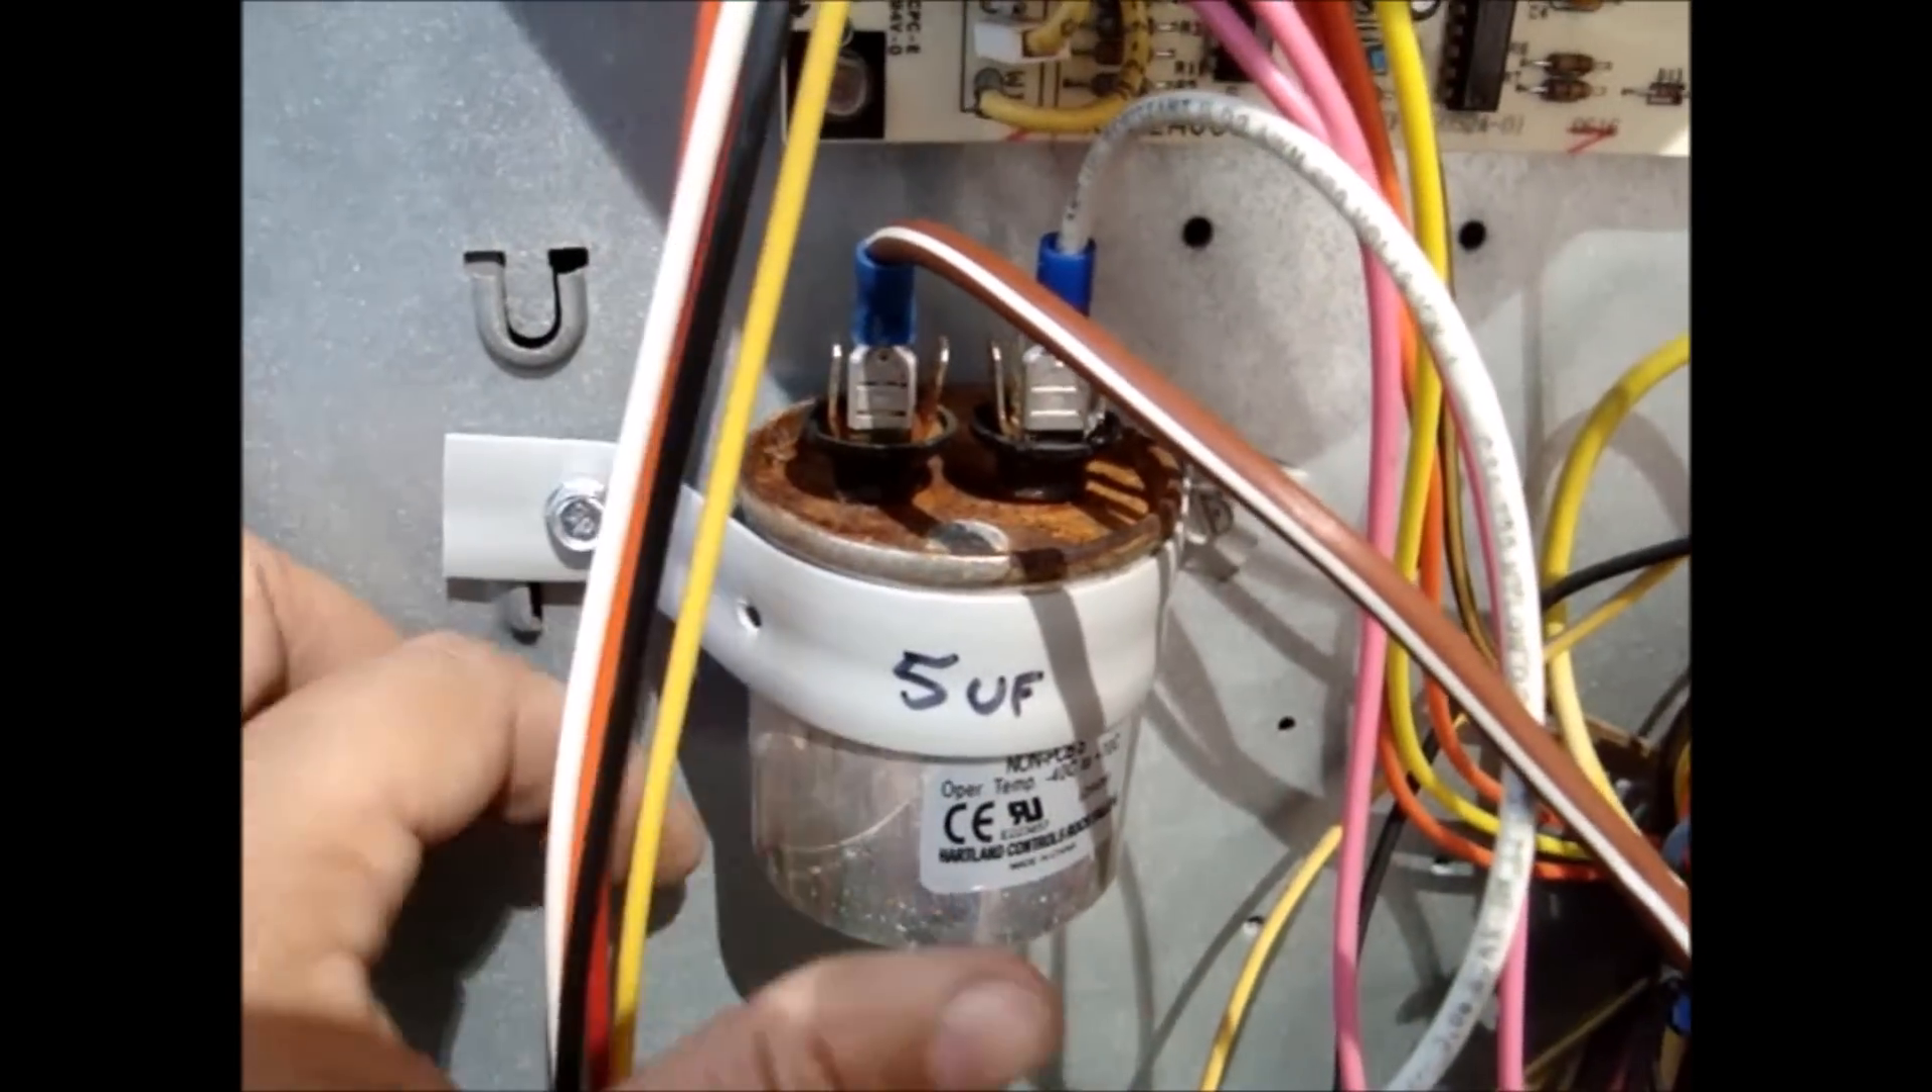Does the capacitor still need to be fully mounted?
No.